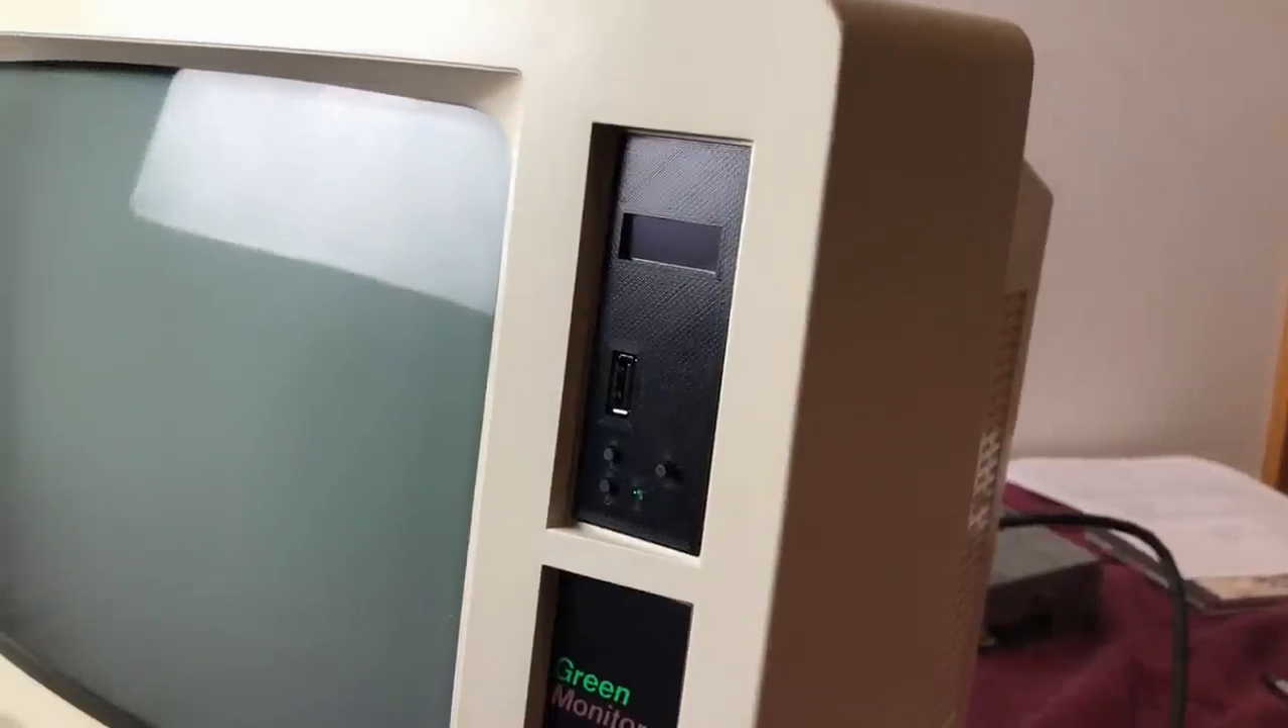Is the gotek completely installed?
Yes.